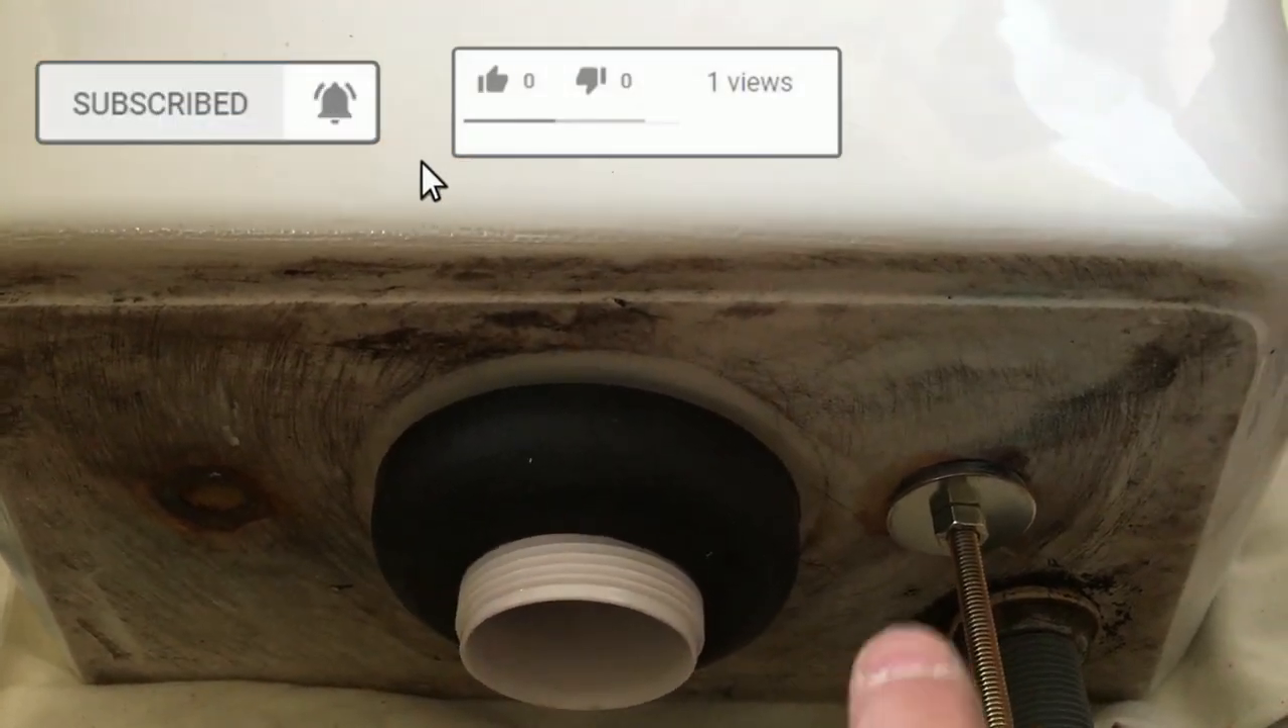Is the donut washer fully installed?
Yes.